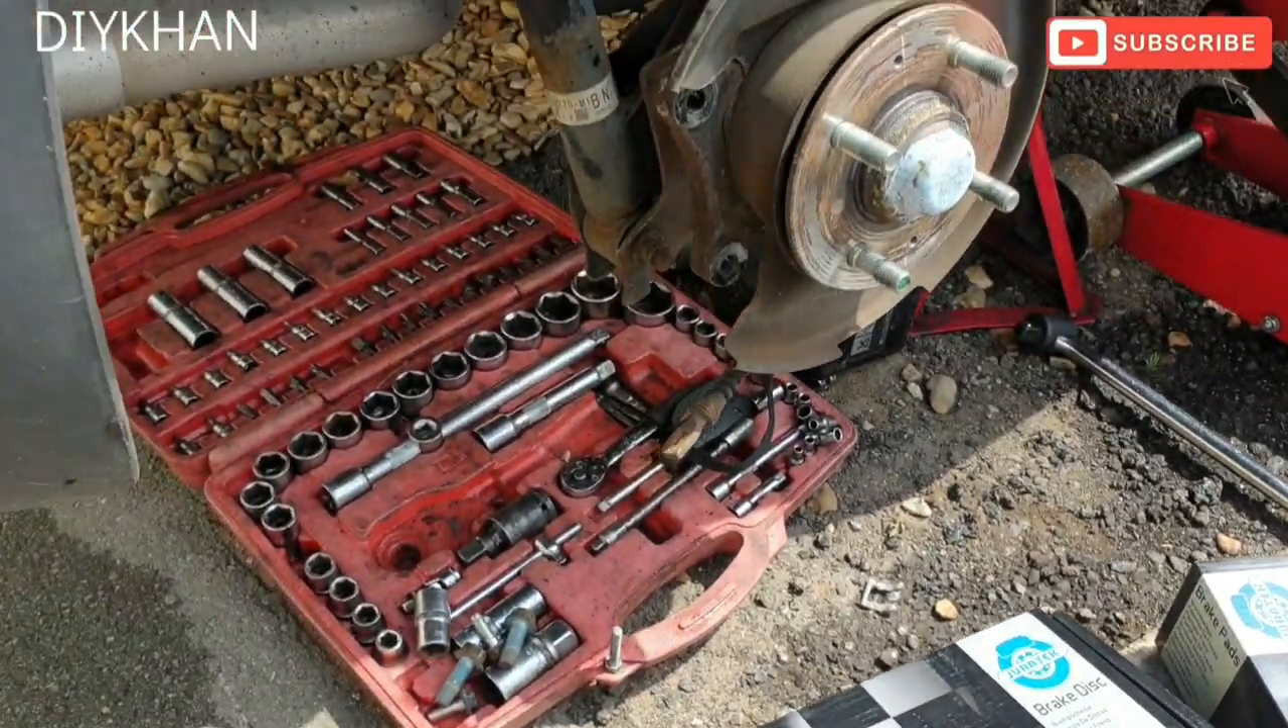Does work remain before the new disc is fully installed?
Yes.